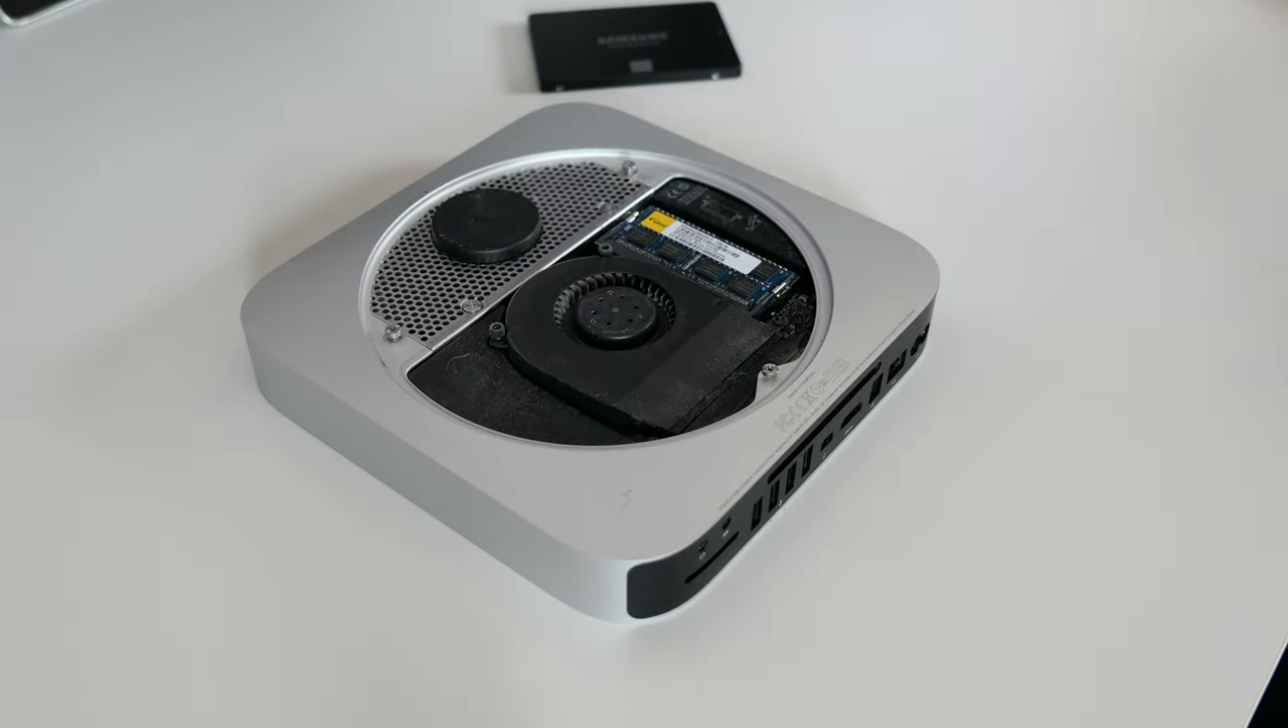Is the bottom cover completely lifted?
Yes.